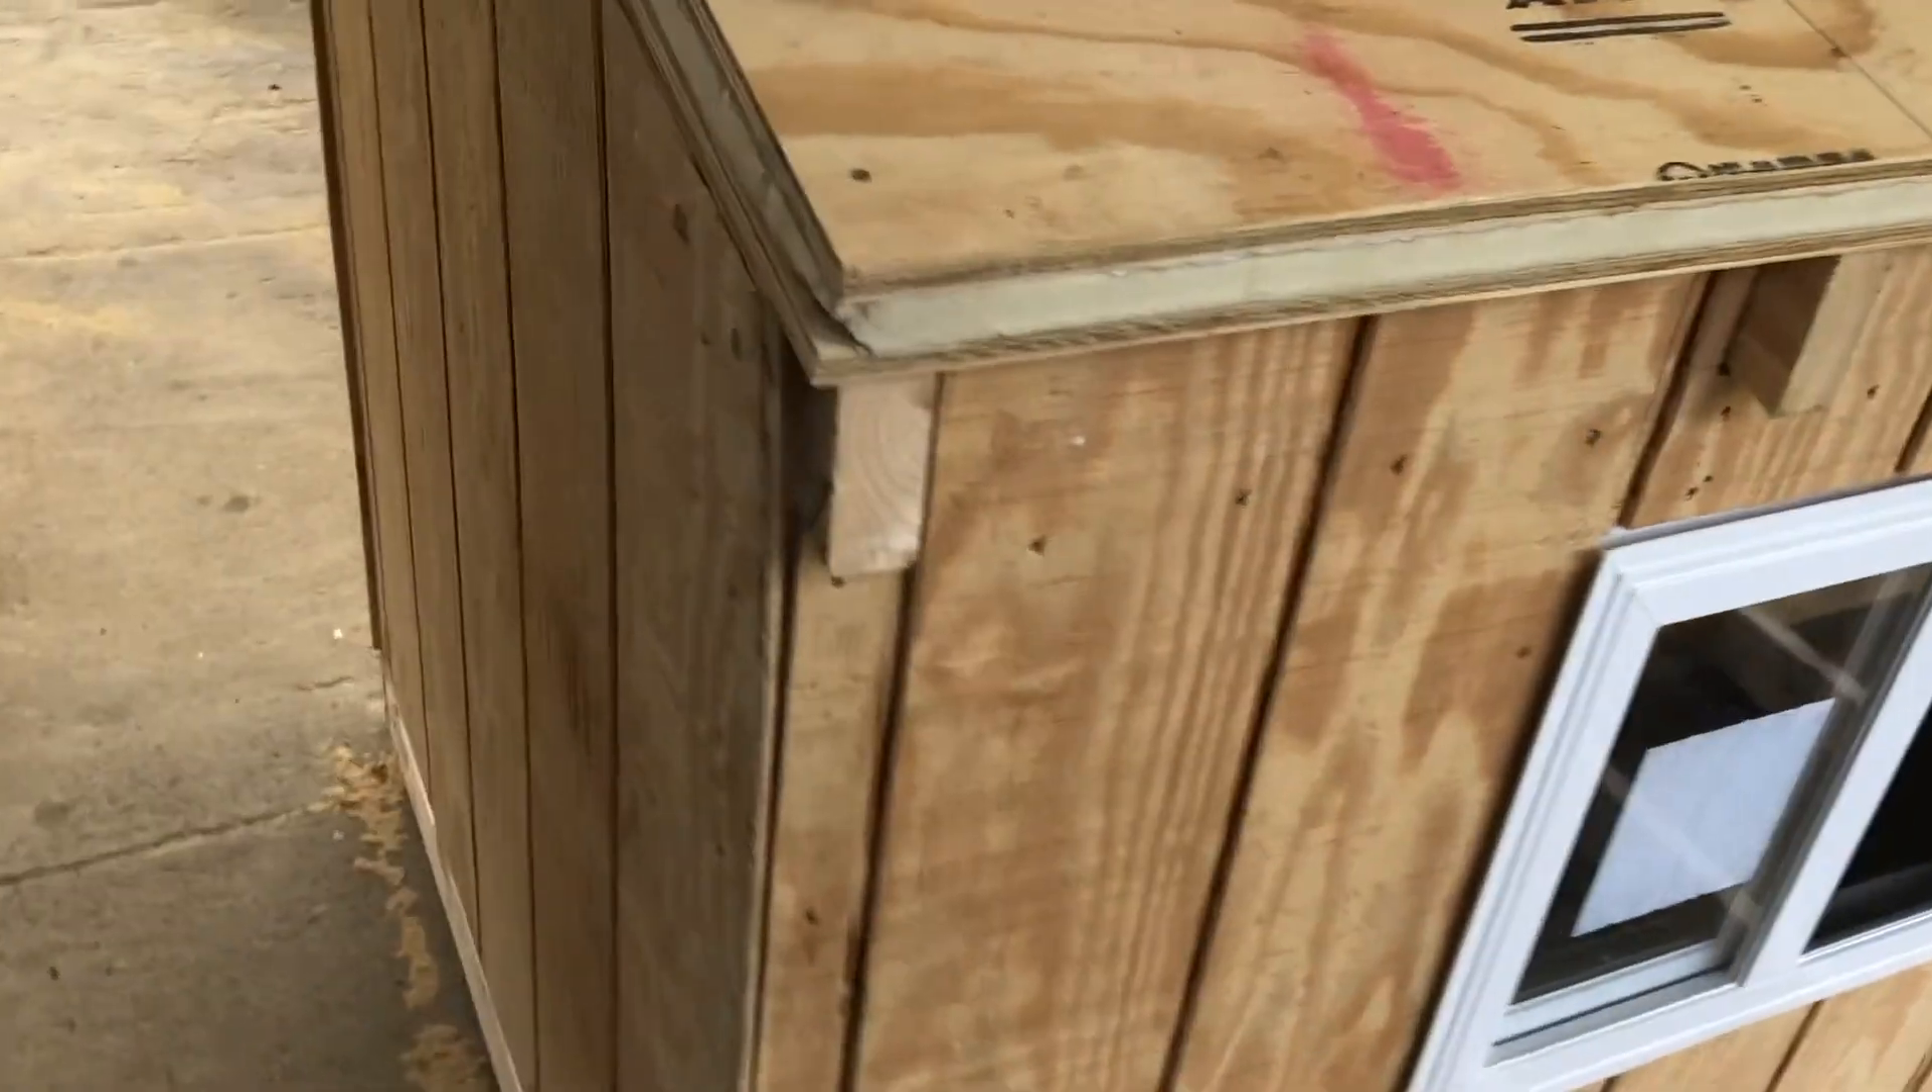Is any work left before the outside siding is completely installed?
No.